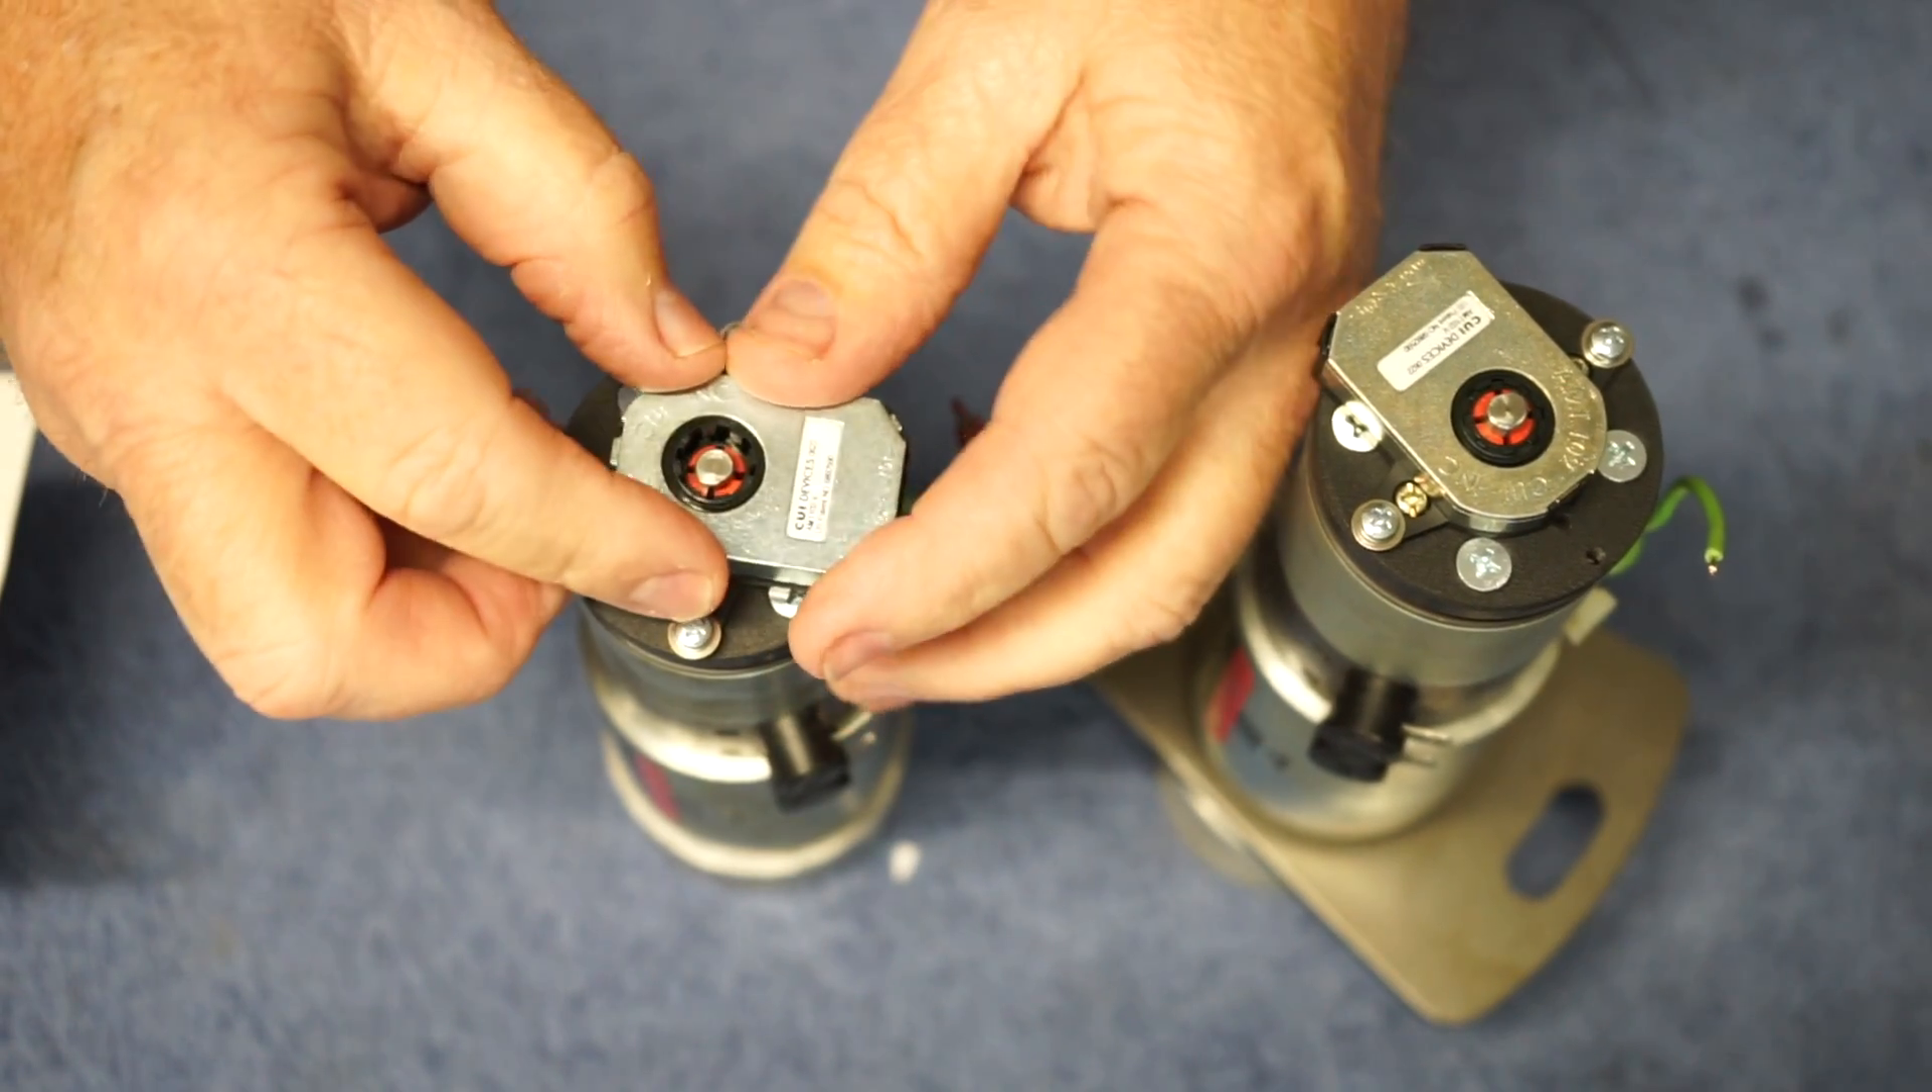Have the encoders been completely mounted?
No.